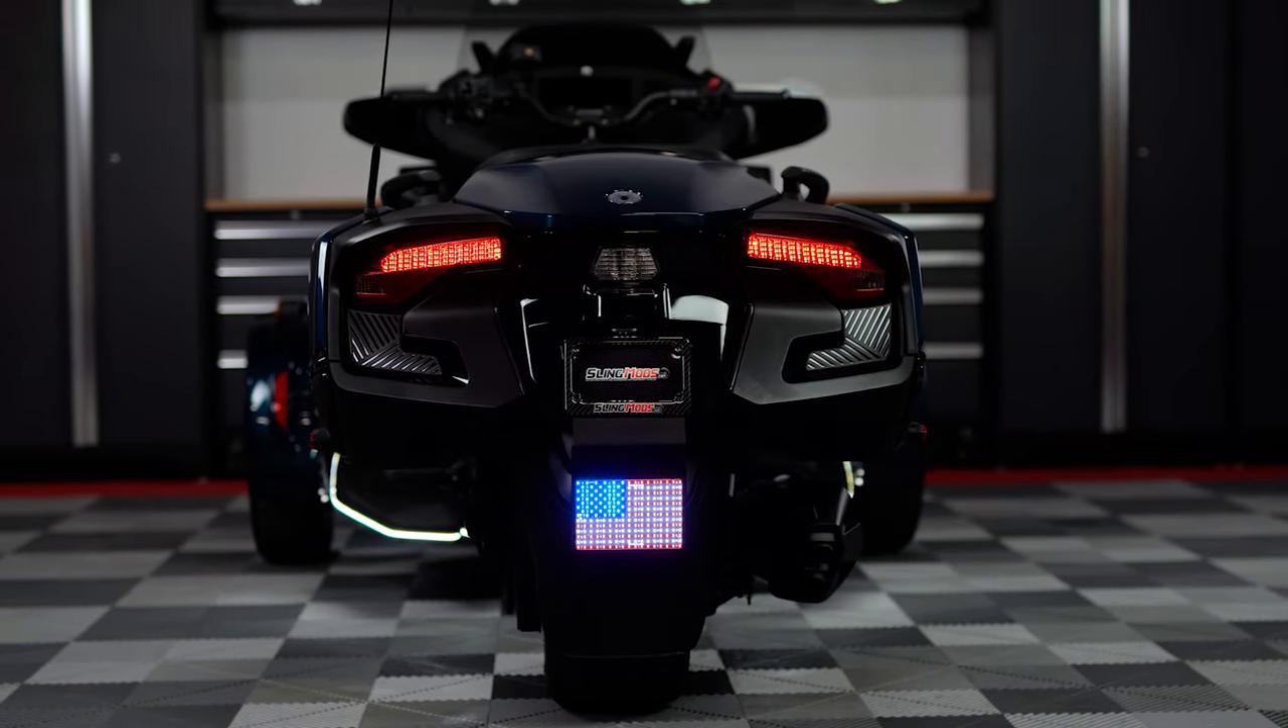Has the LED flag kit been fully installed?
Yes.